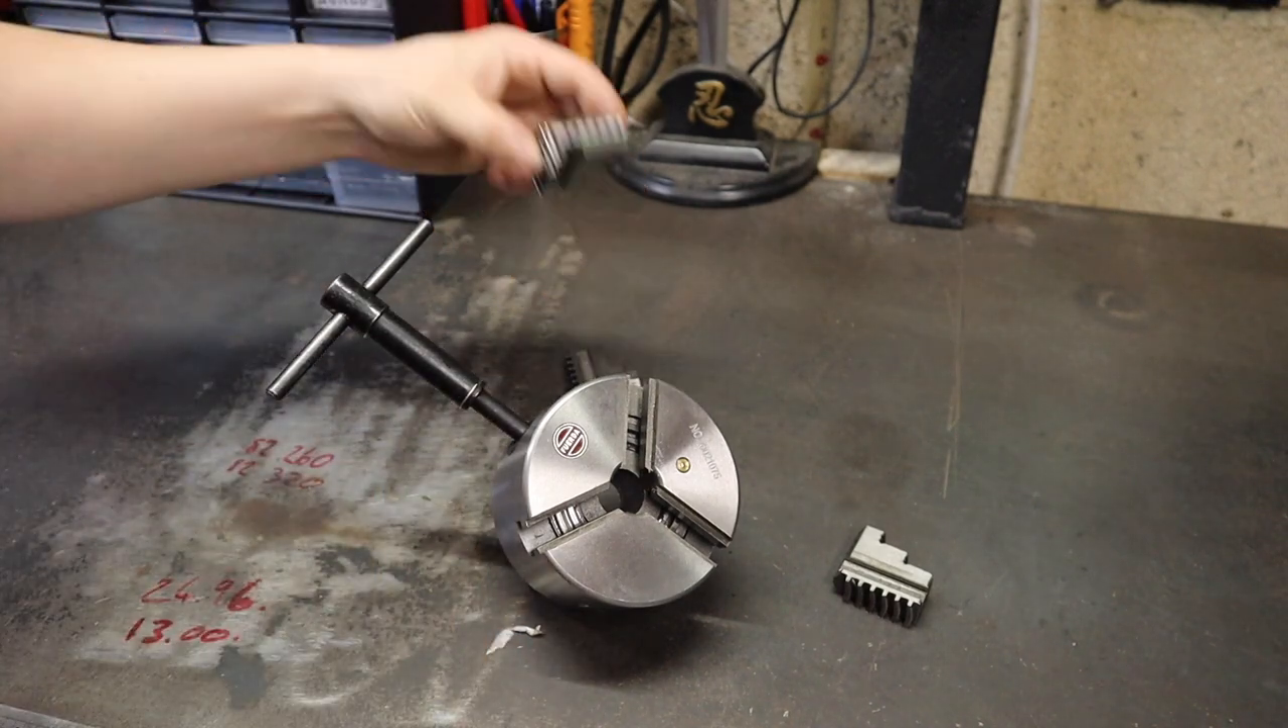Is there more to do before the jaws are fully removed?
No.